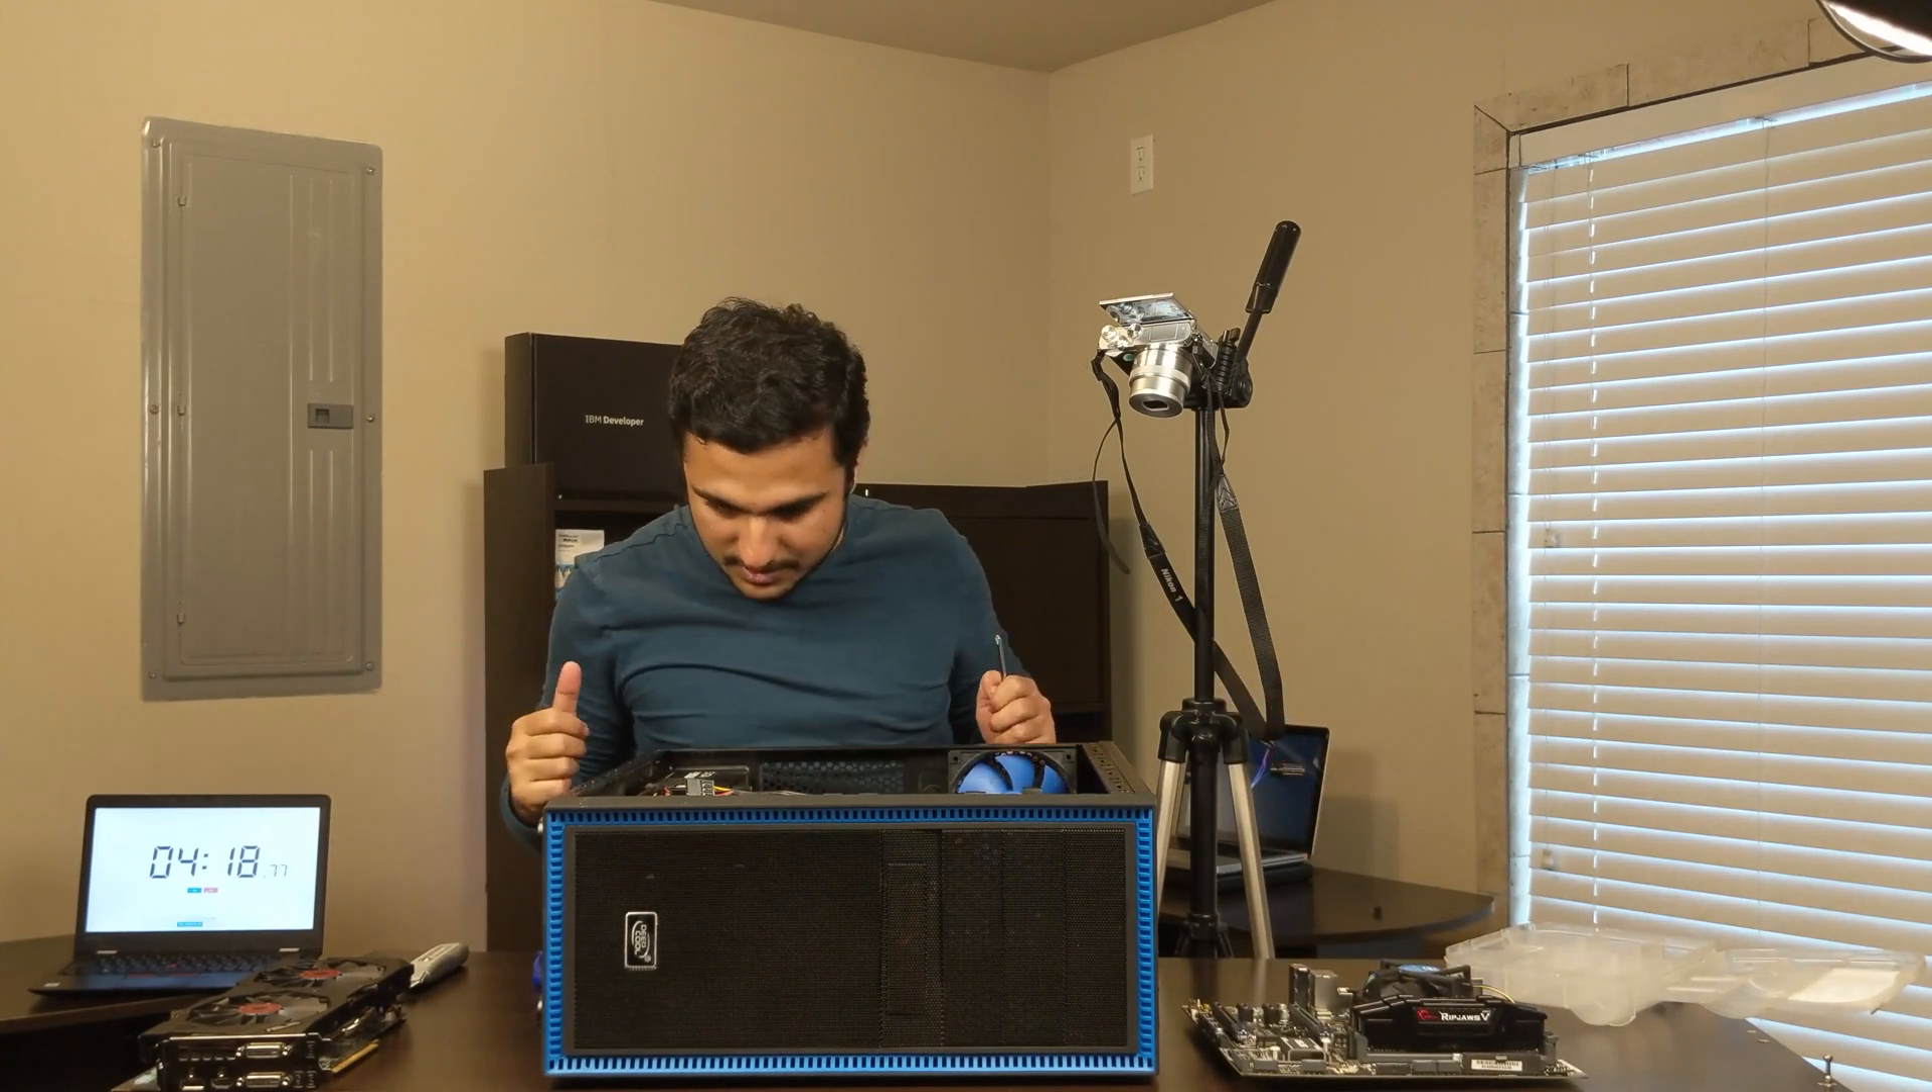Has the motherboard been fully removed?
Yes.